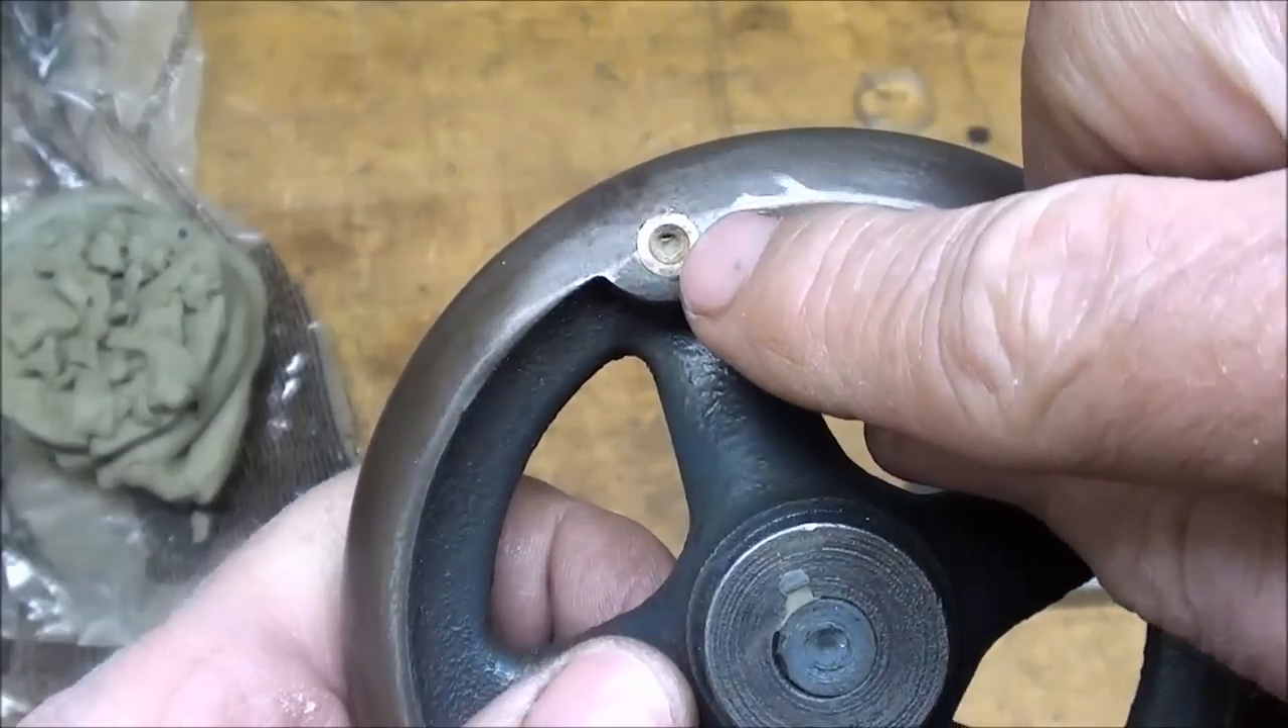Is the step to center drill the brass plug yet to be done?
No.